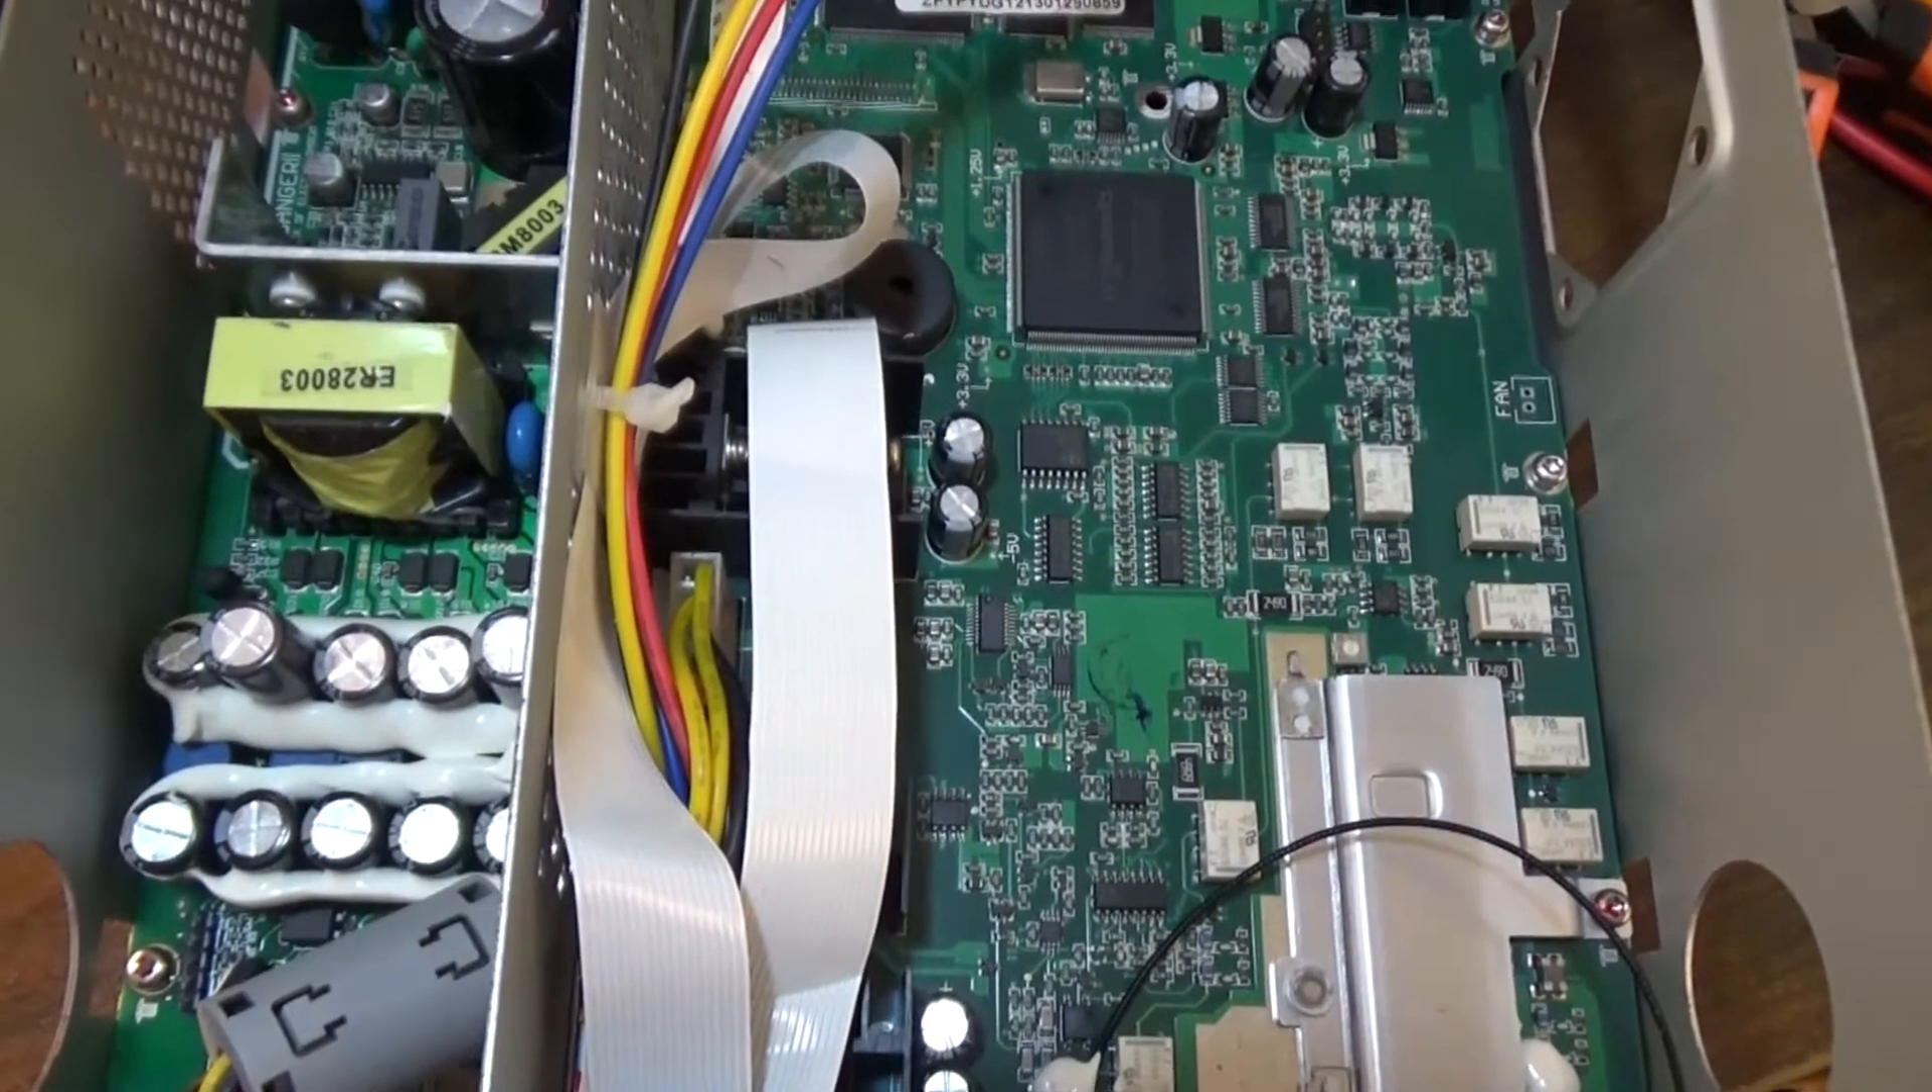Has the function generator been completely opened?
Yes.